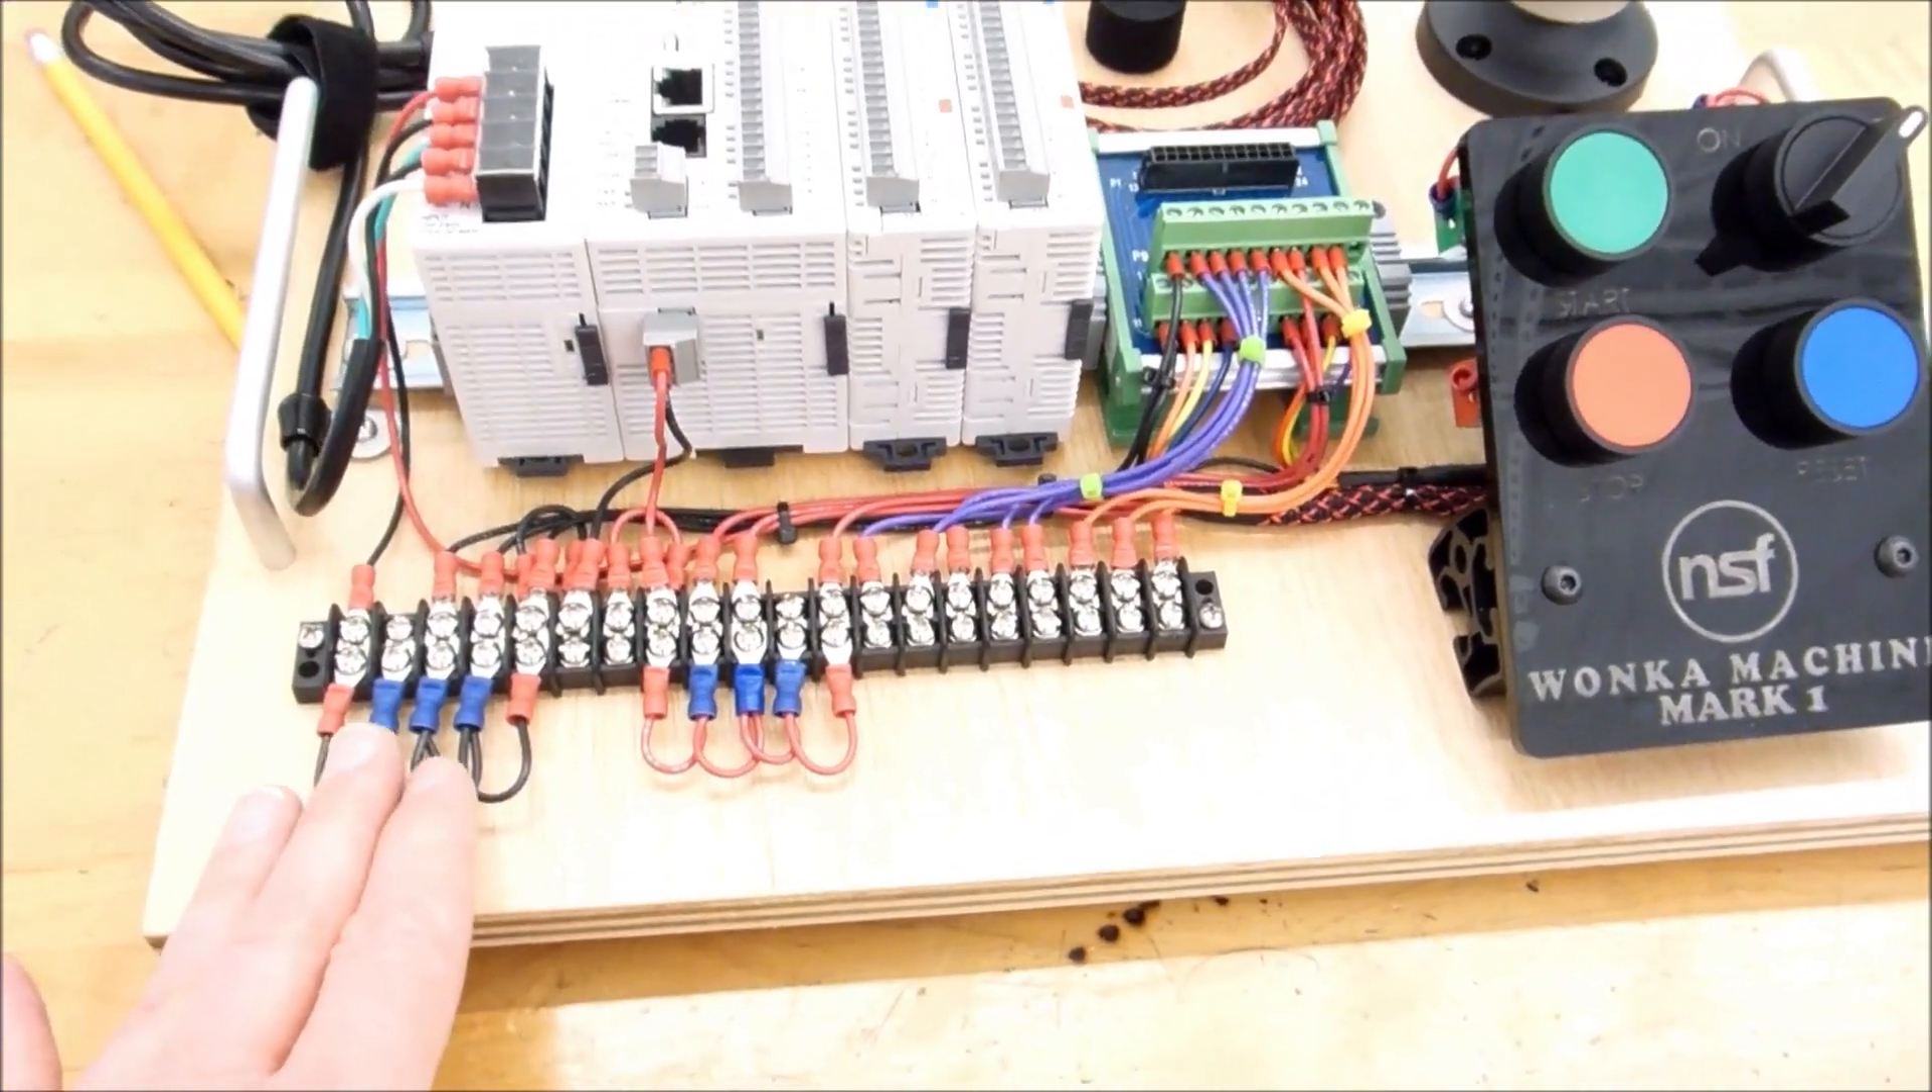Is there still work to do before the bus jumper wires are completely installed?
No.